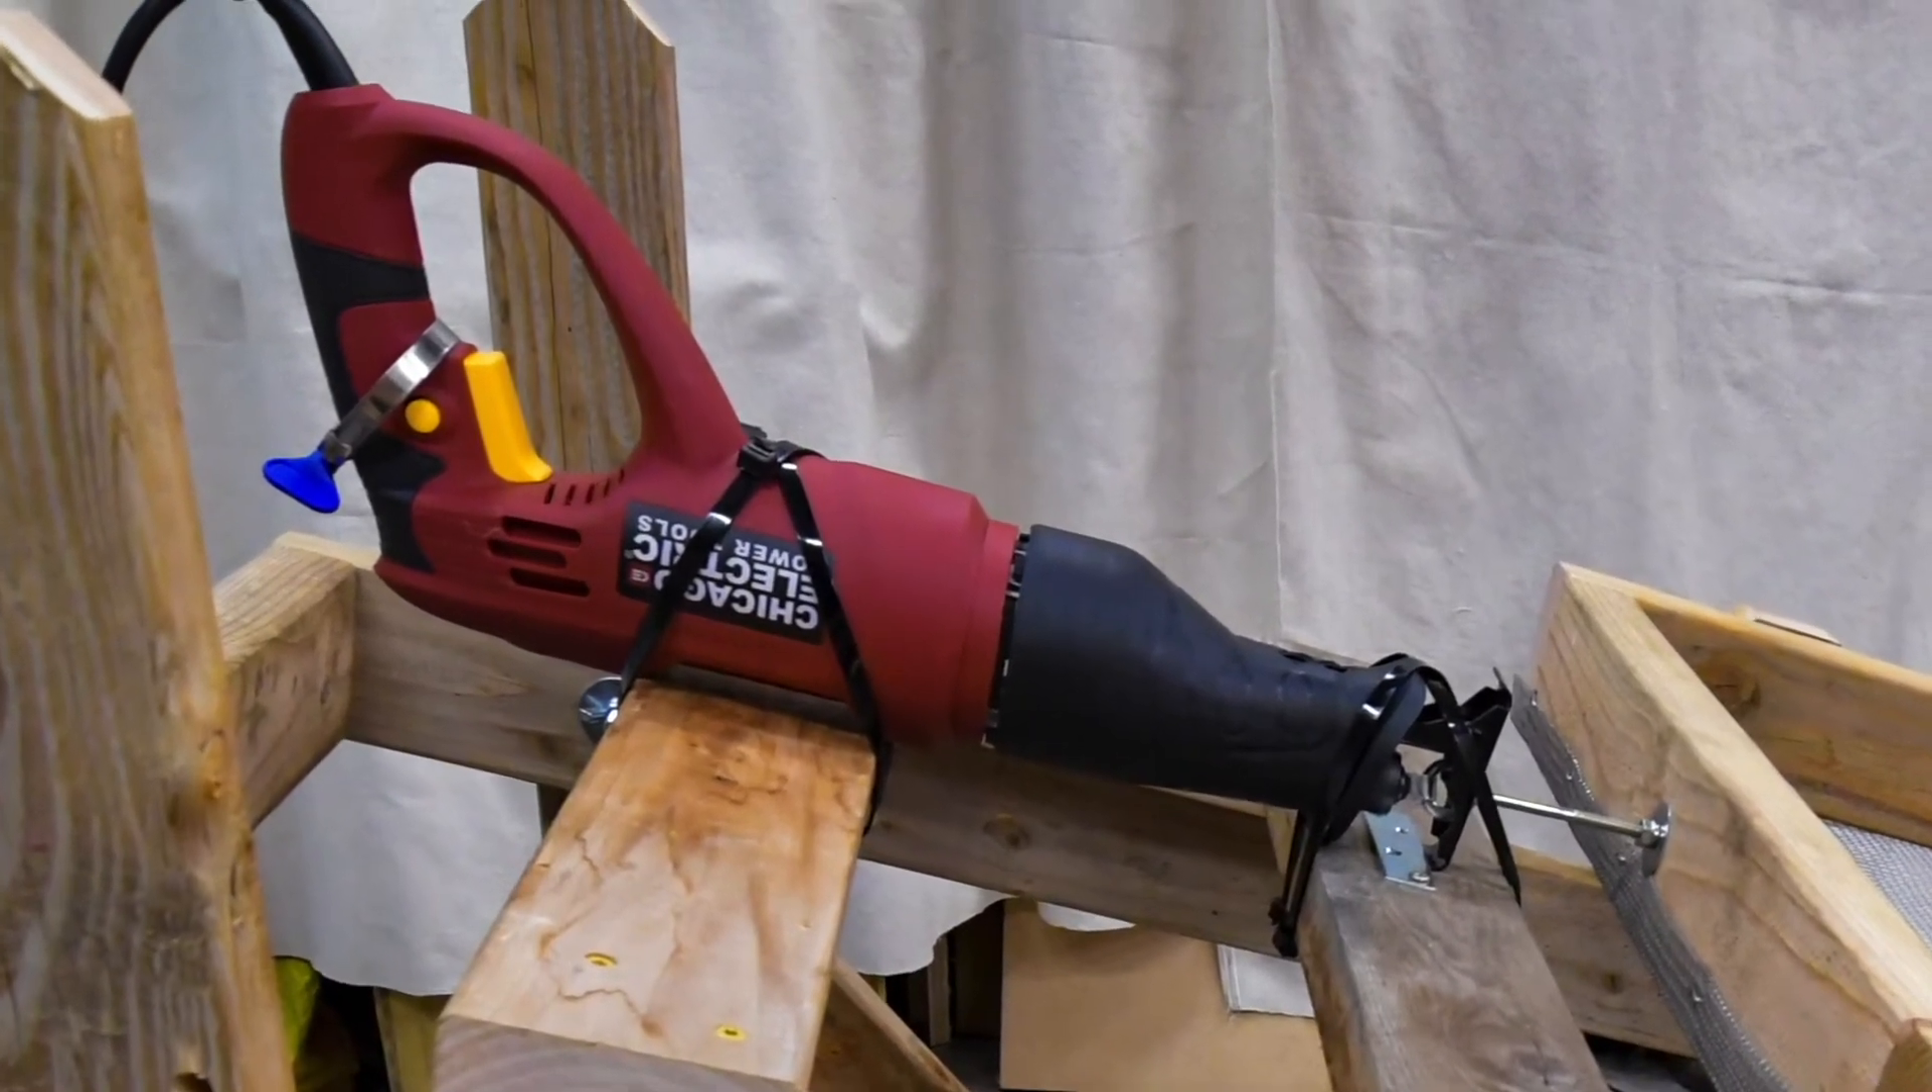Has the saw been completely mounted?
Yes.